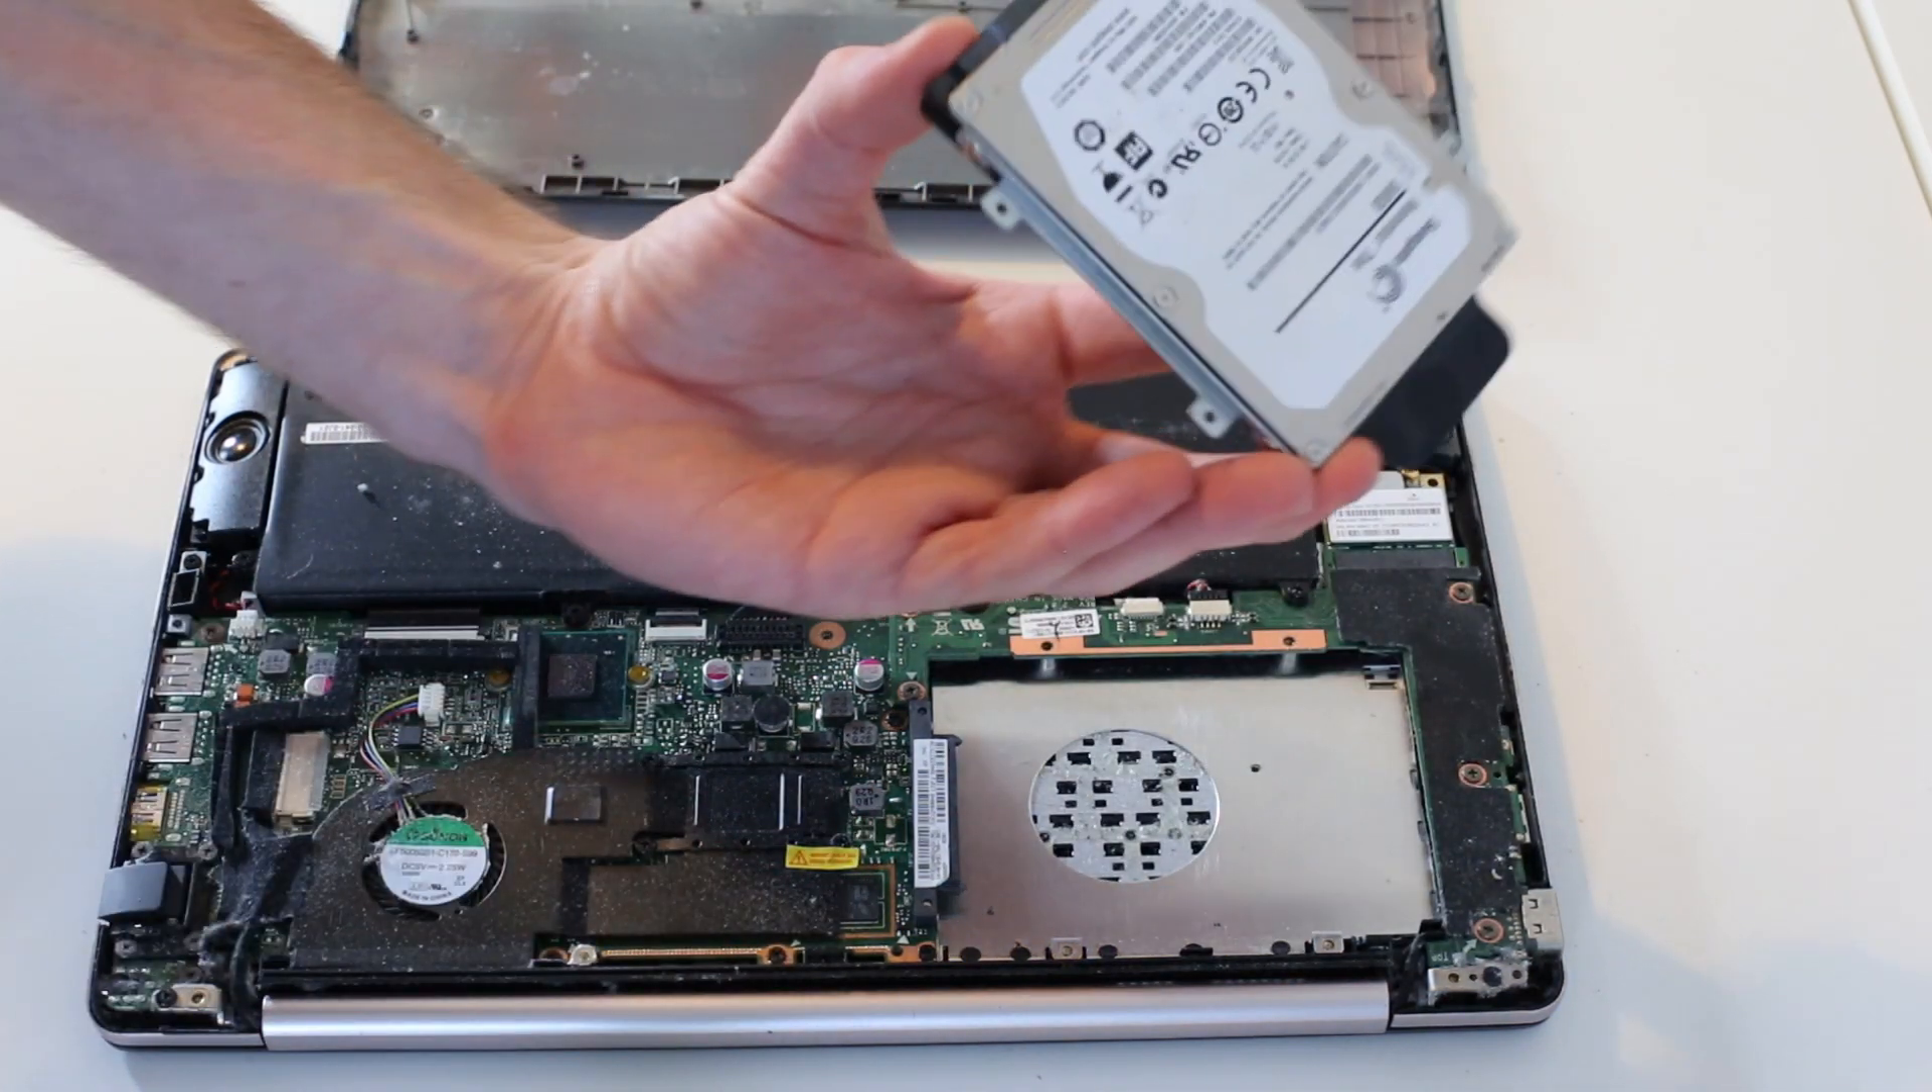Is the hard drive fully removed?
Yes.